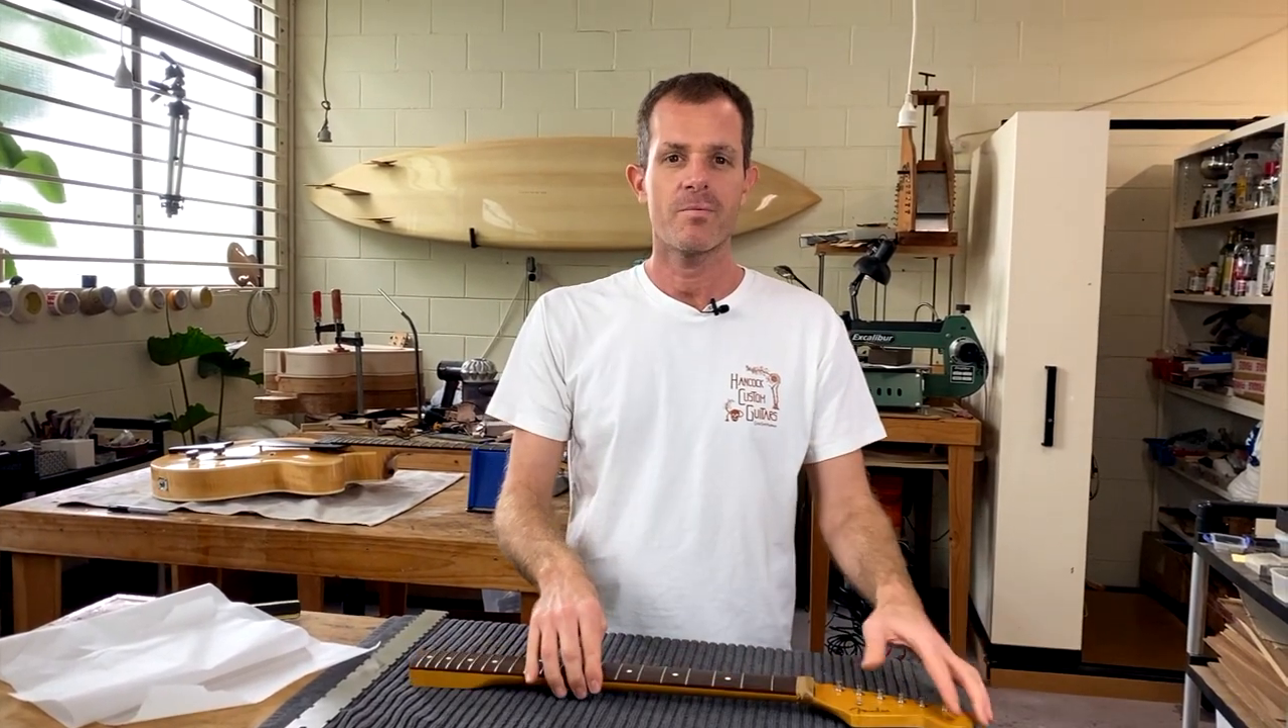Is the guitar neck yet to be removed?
No.